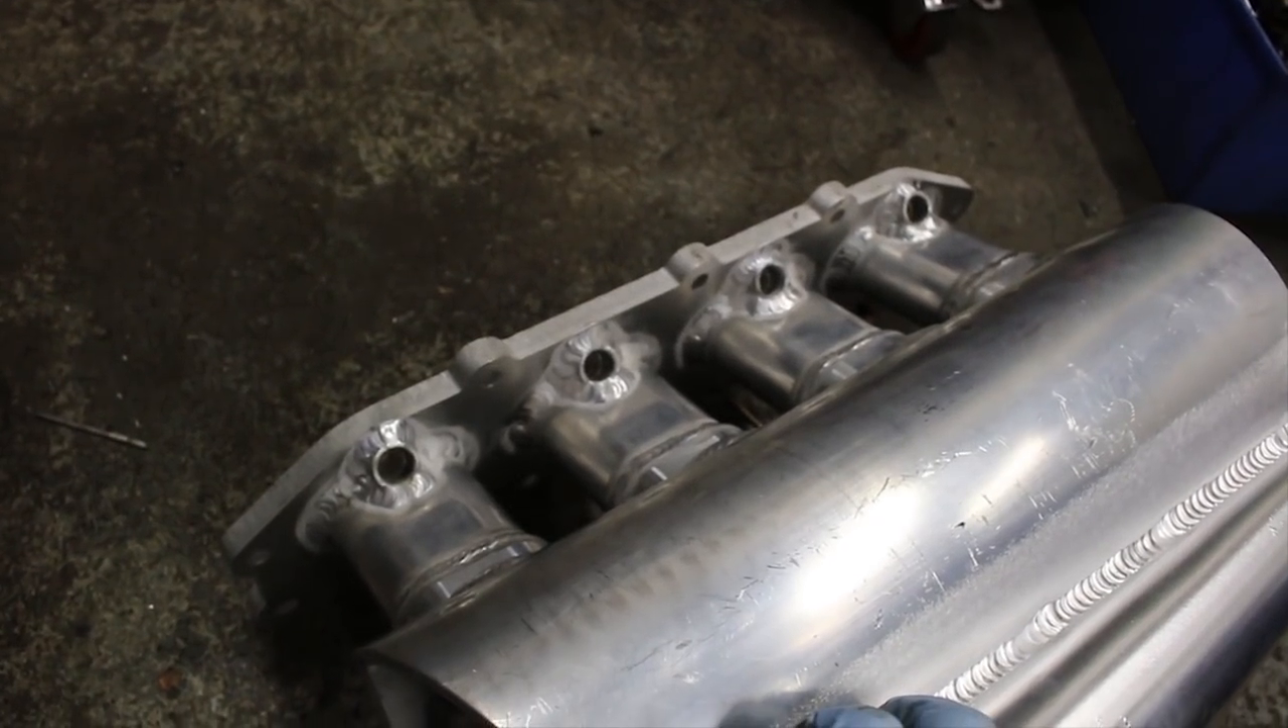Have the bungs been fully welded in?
Yes.